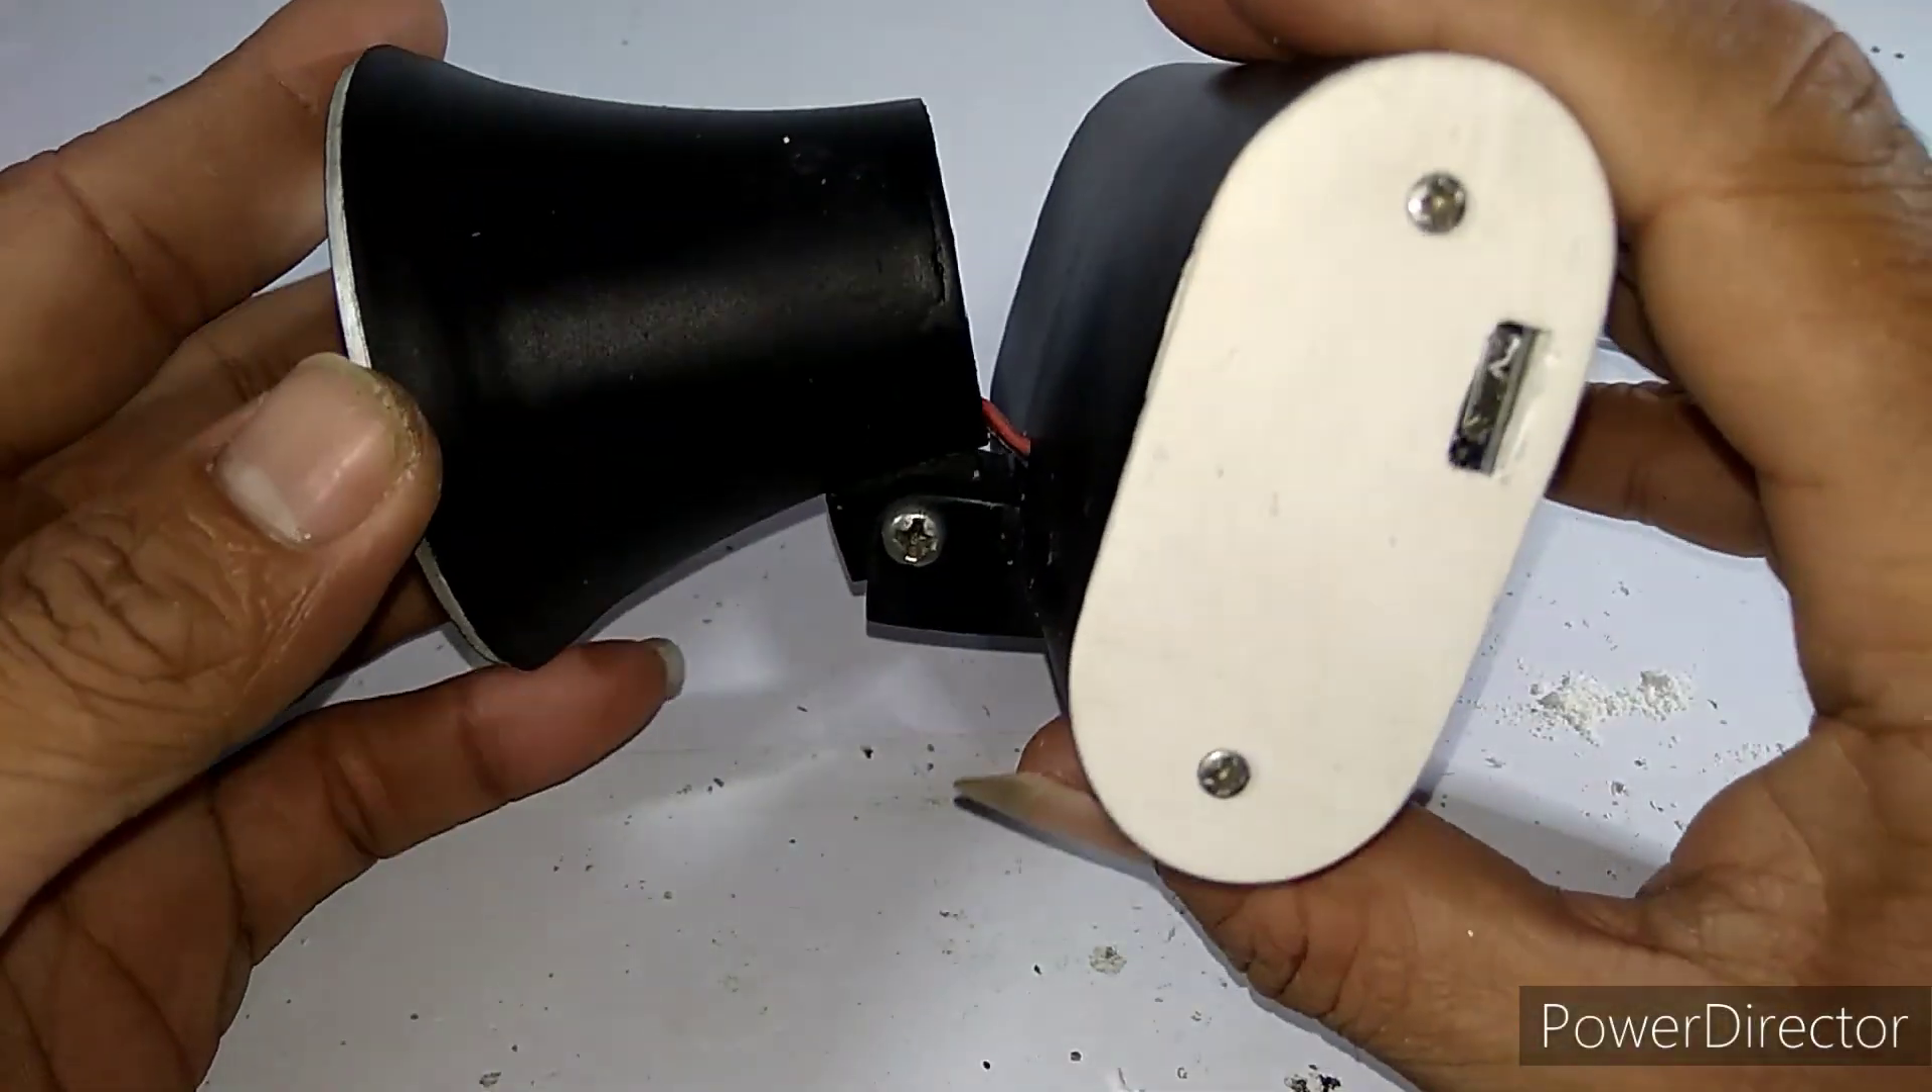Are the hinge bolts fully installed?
Yes.